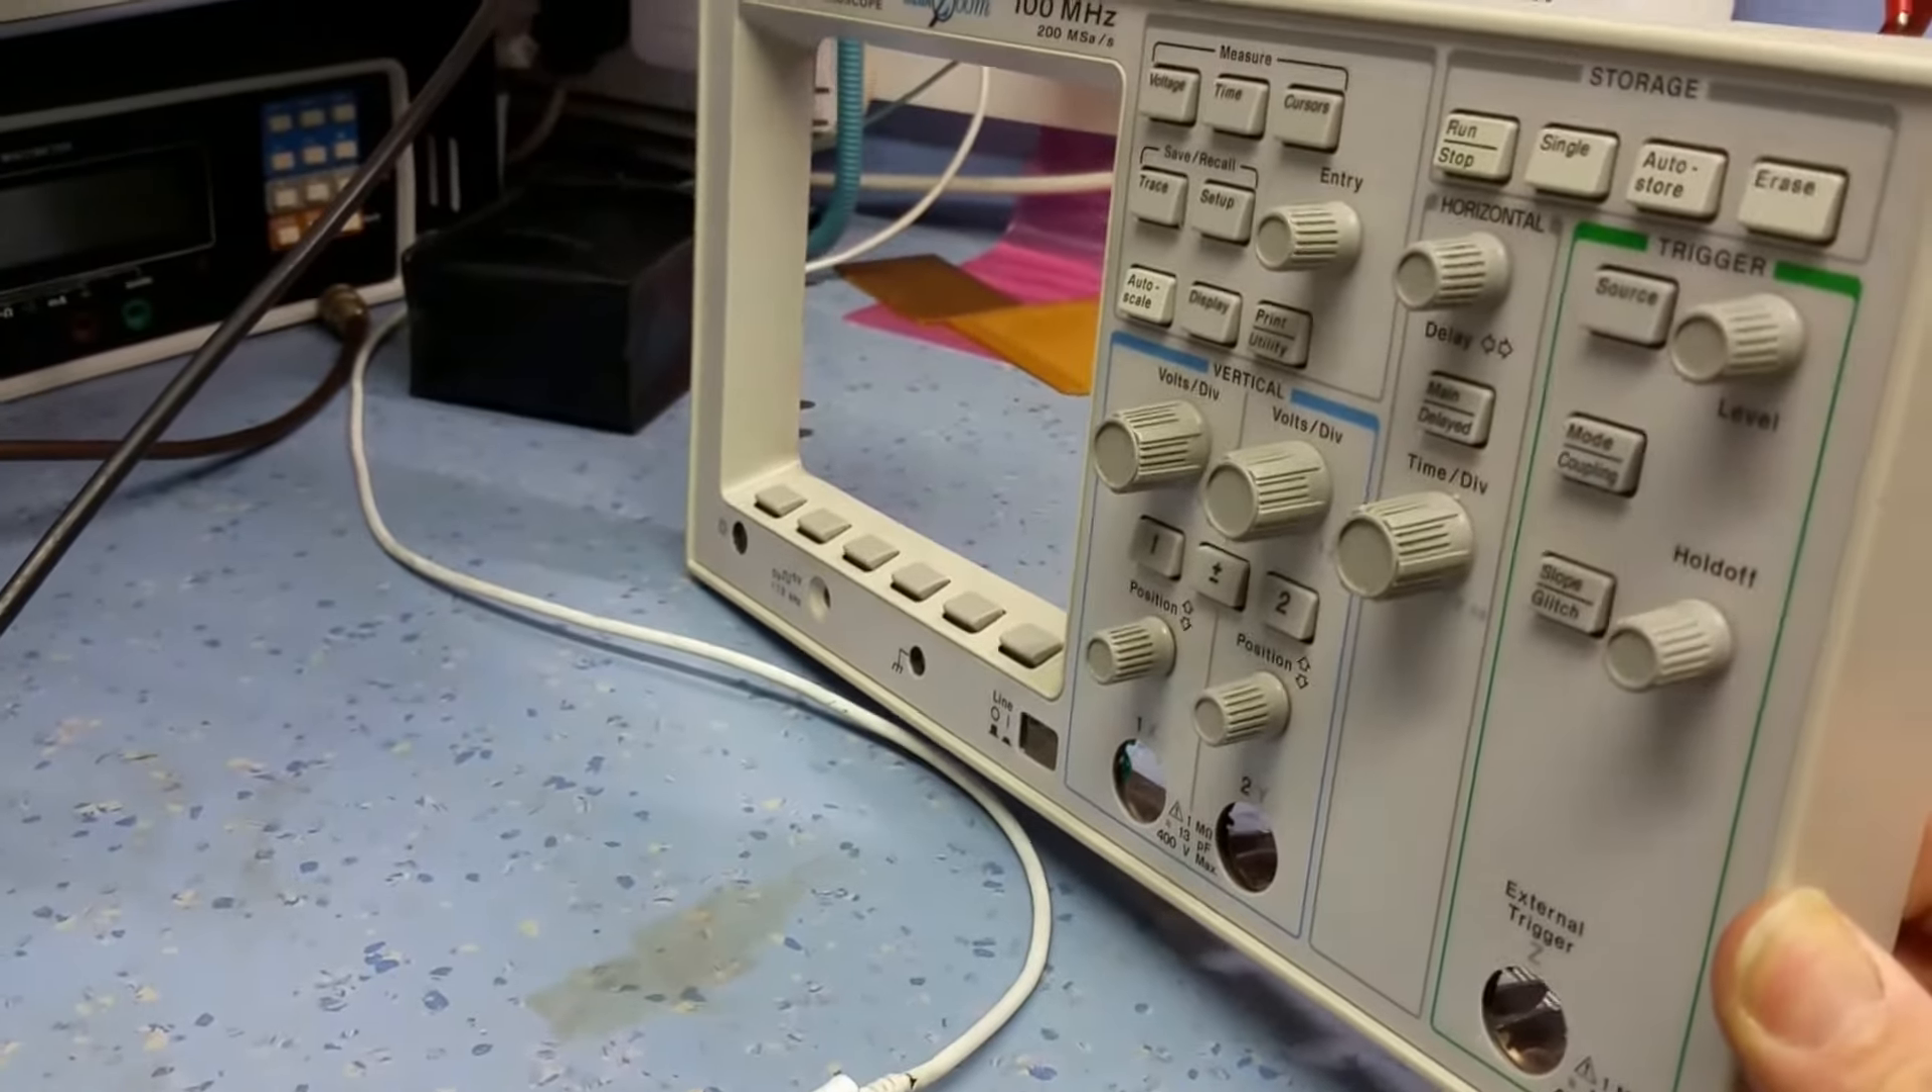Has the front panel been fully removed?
Yes.